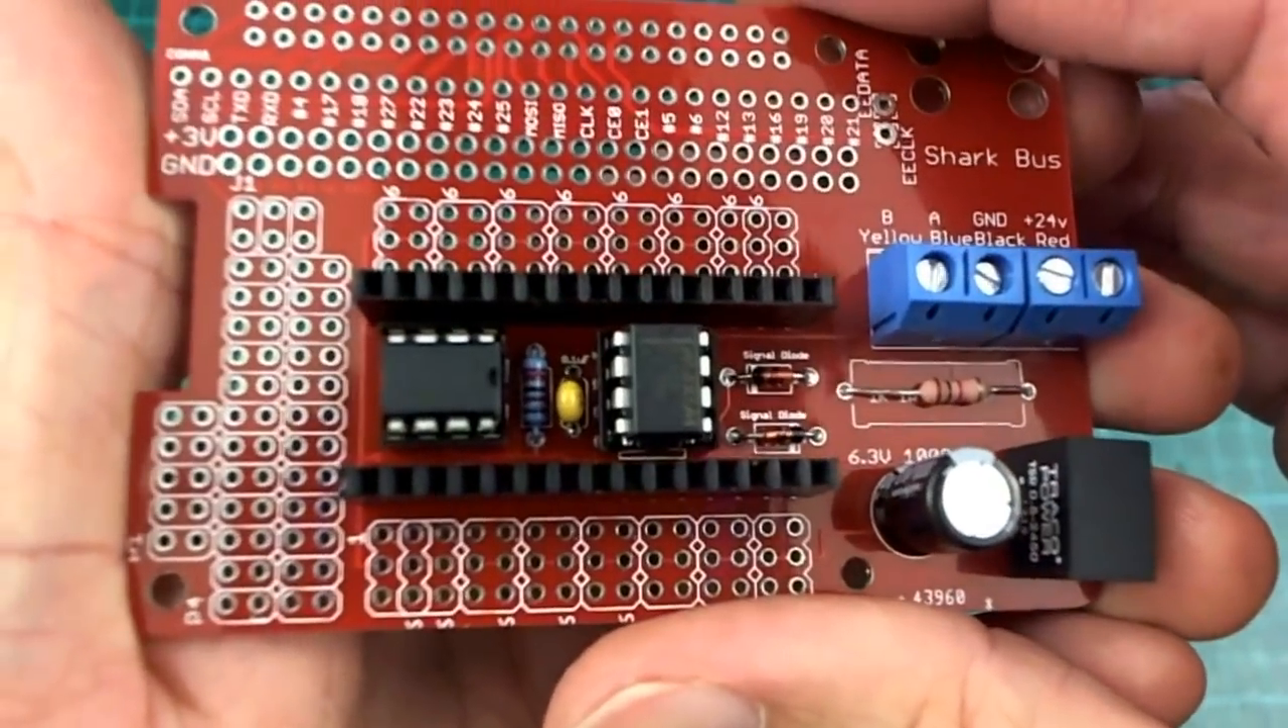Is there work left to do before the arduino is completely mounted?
Yes.